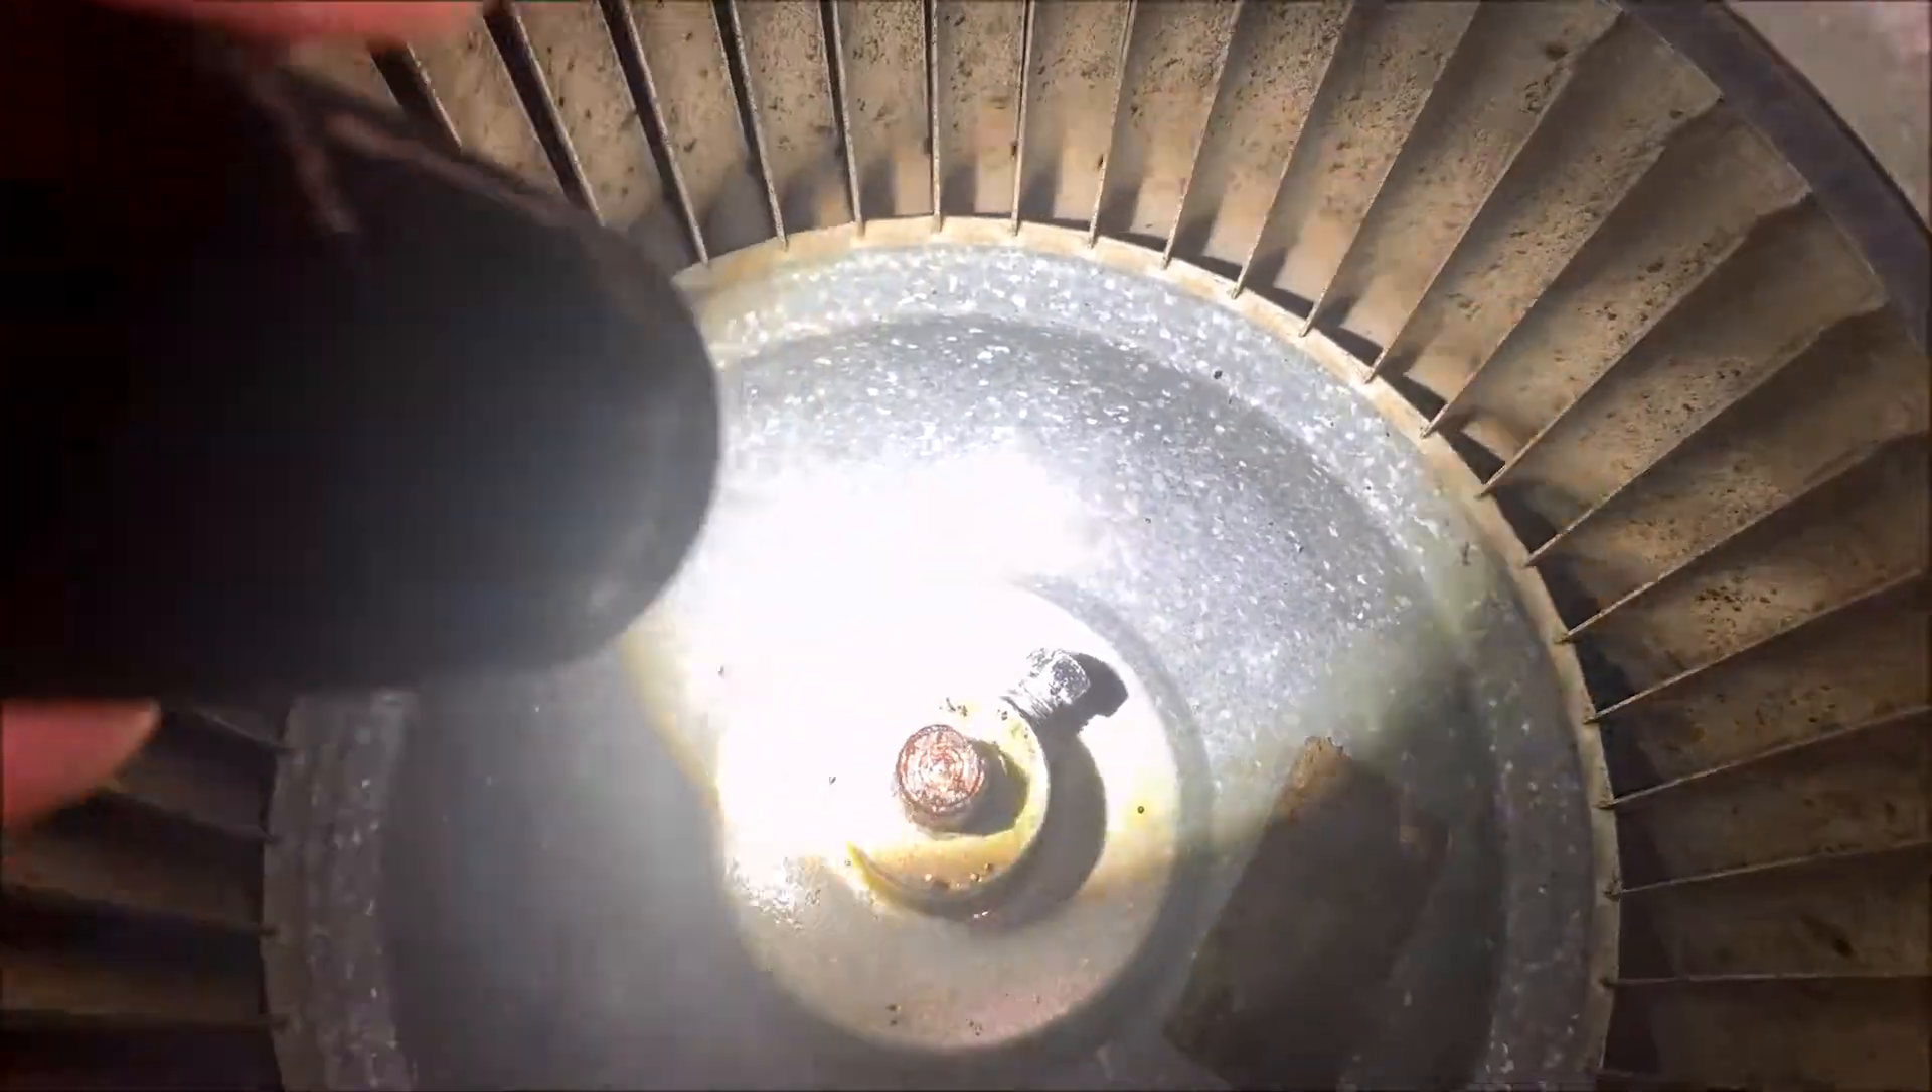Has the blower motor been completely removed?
No.